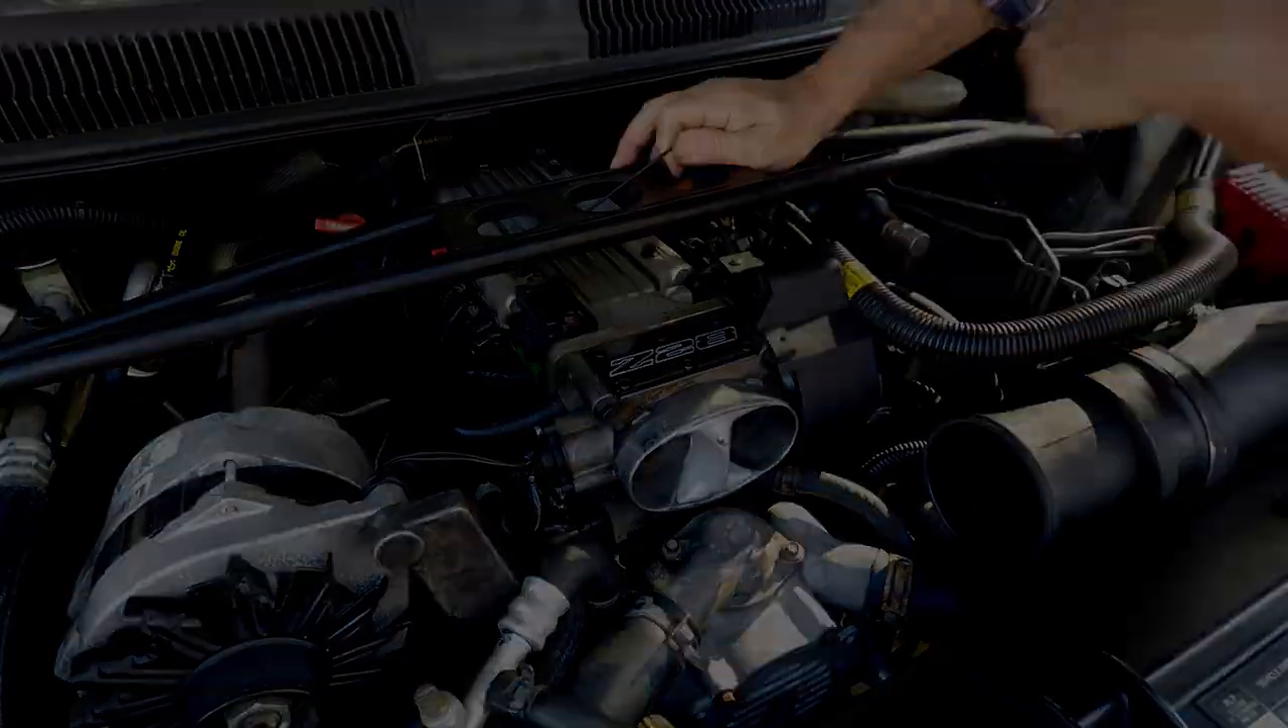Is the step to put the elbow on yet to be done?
Yes.